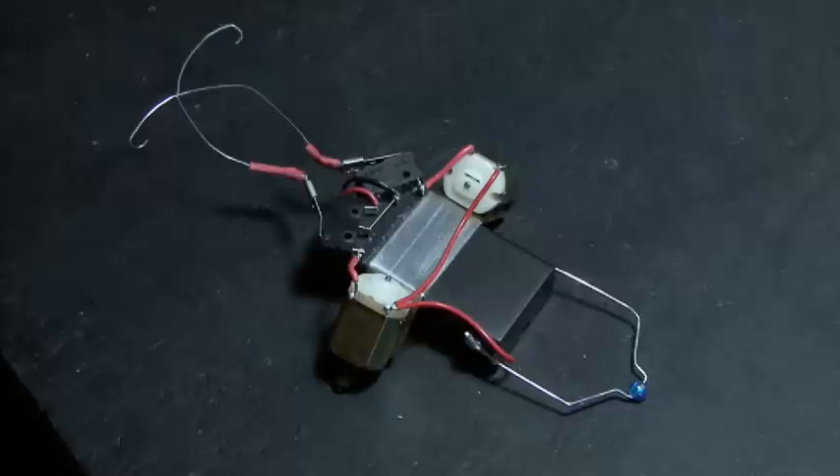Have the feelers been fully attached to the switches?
Yes.